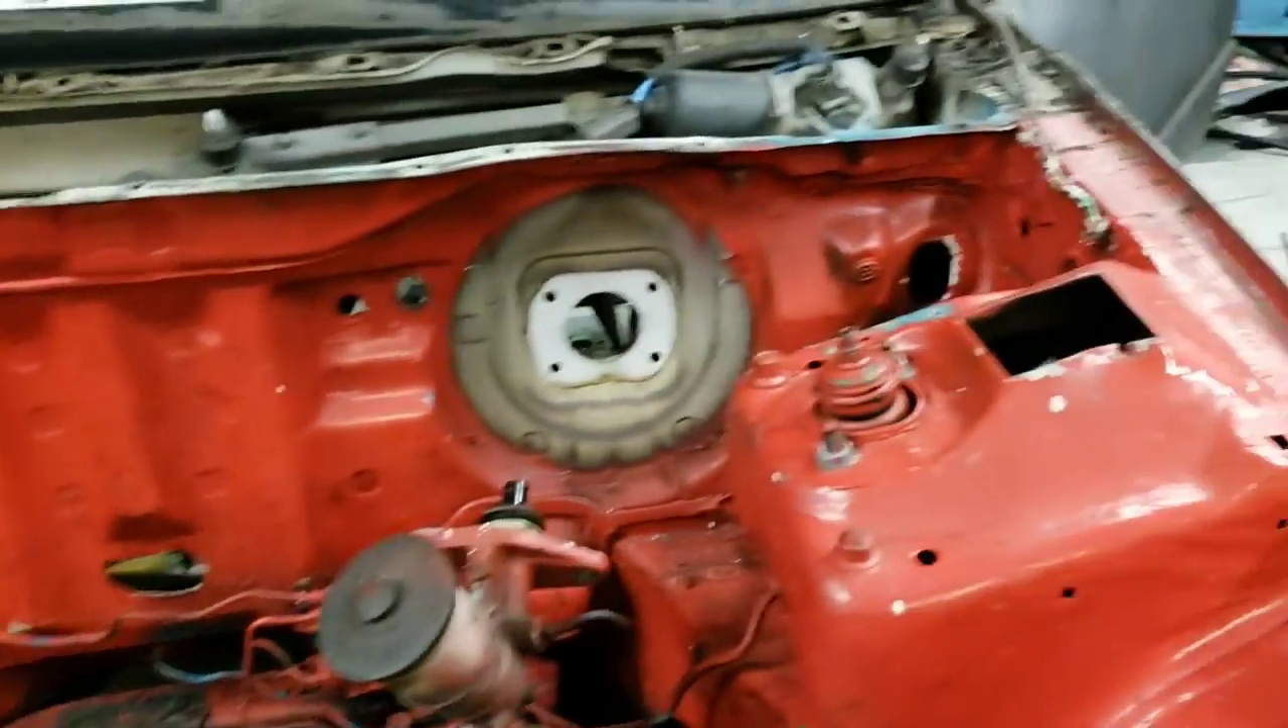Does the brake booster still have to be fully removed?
No.